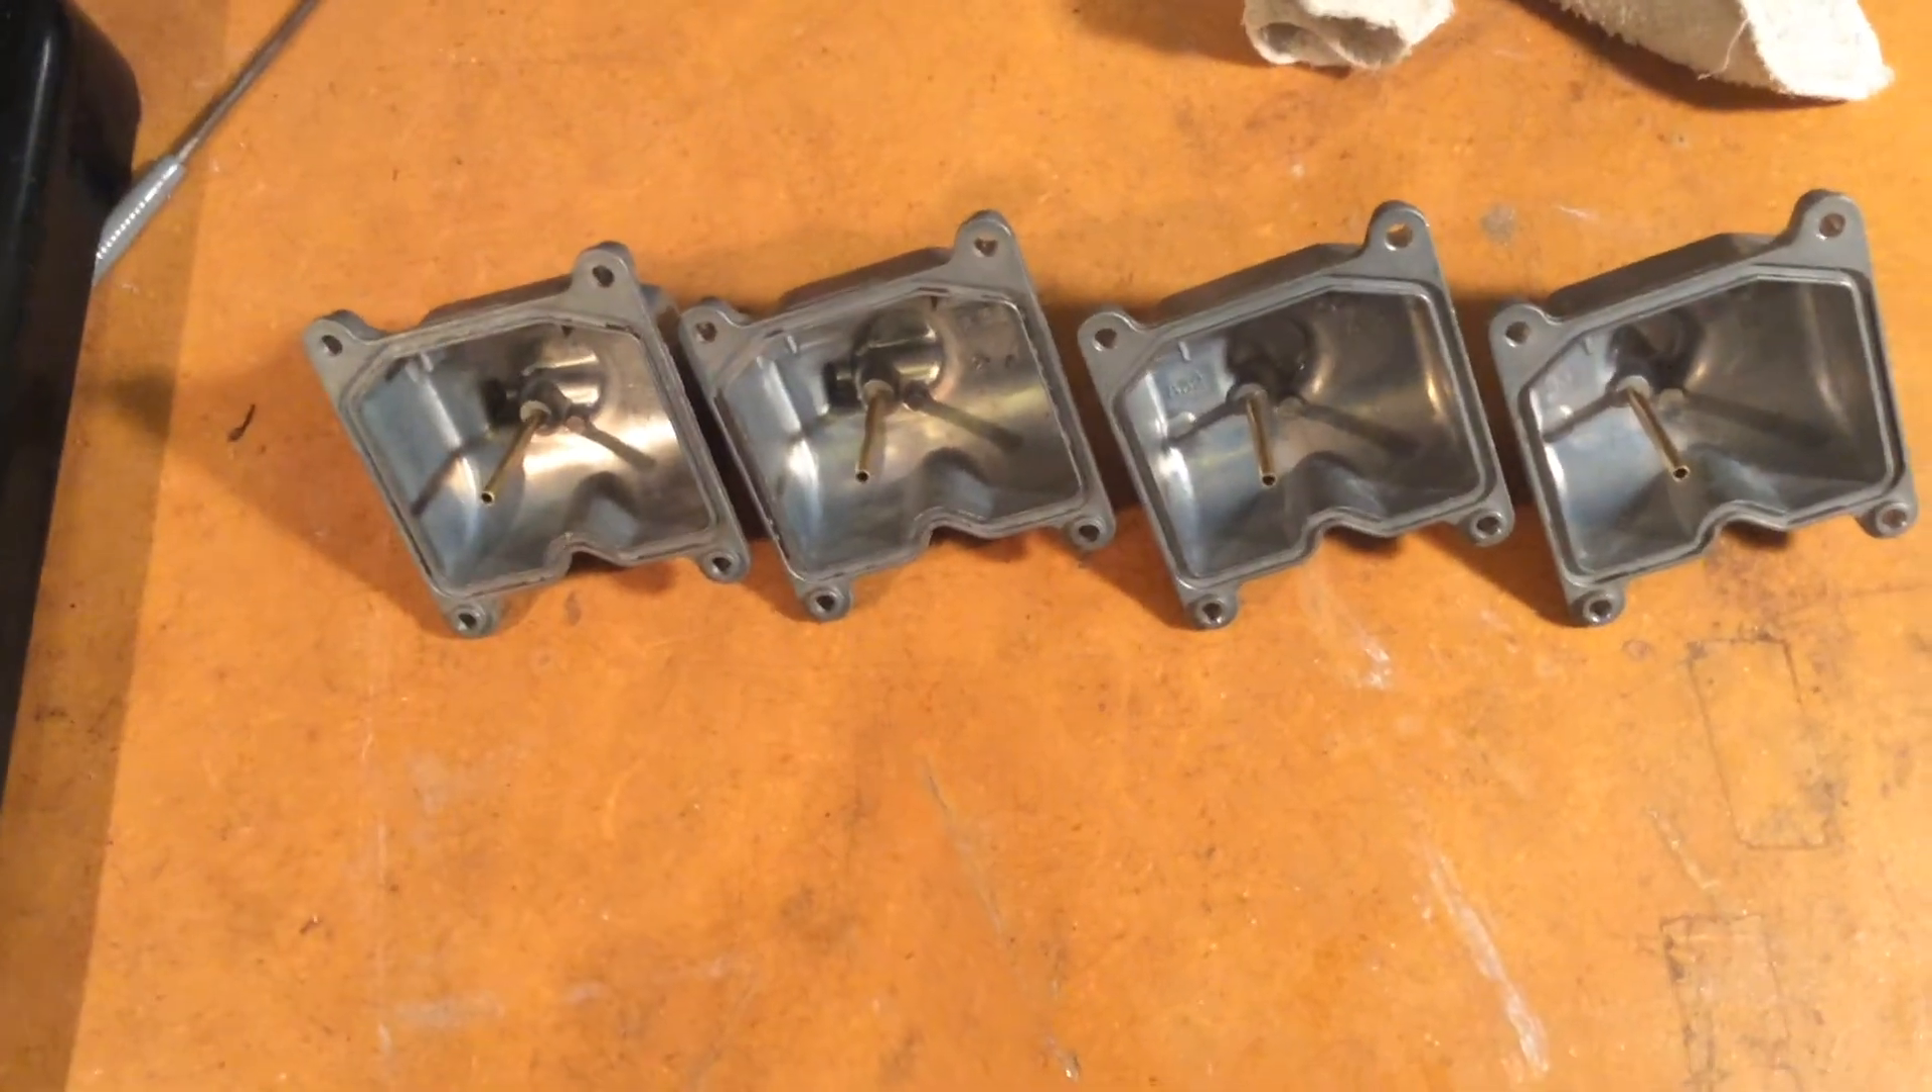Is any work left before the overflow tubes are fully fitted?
No.